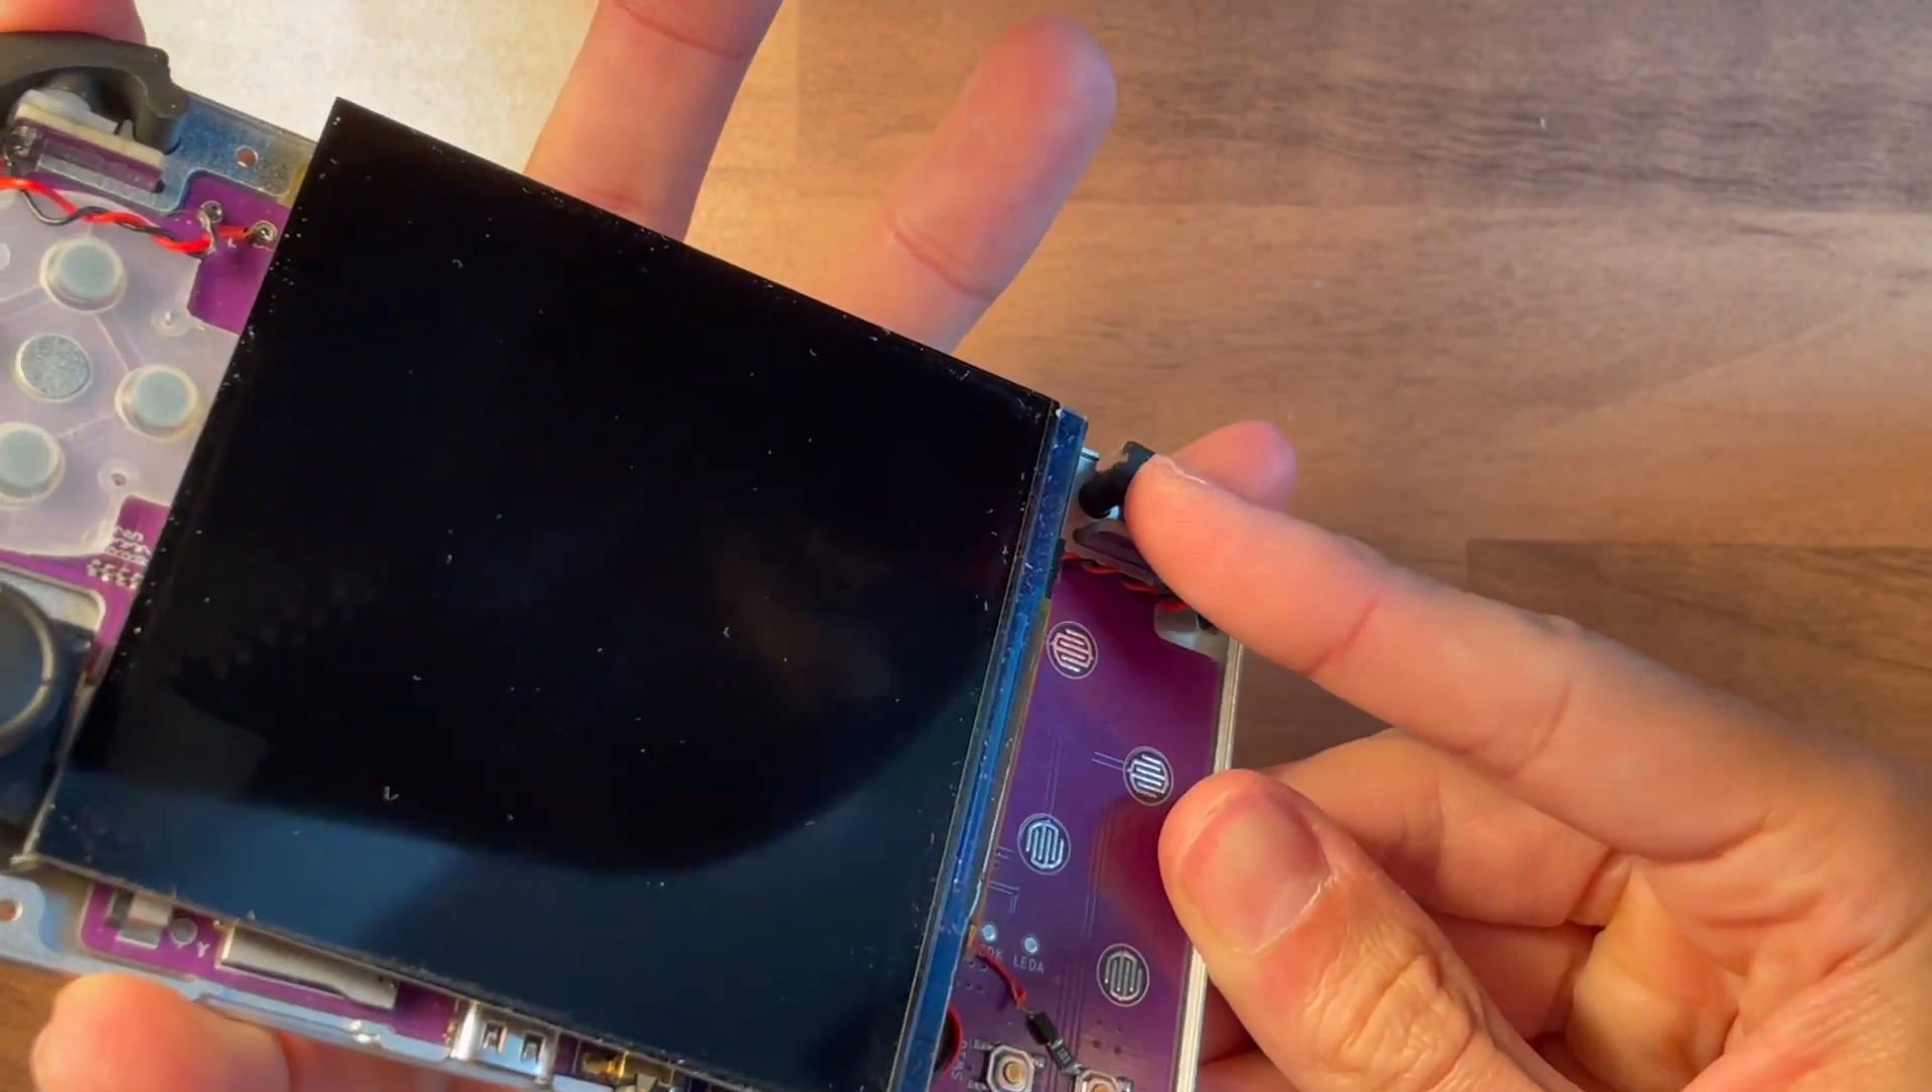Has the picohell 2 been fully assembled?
No.